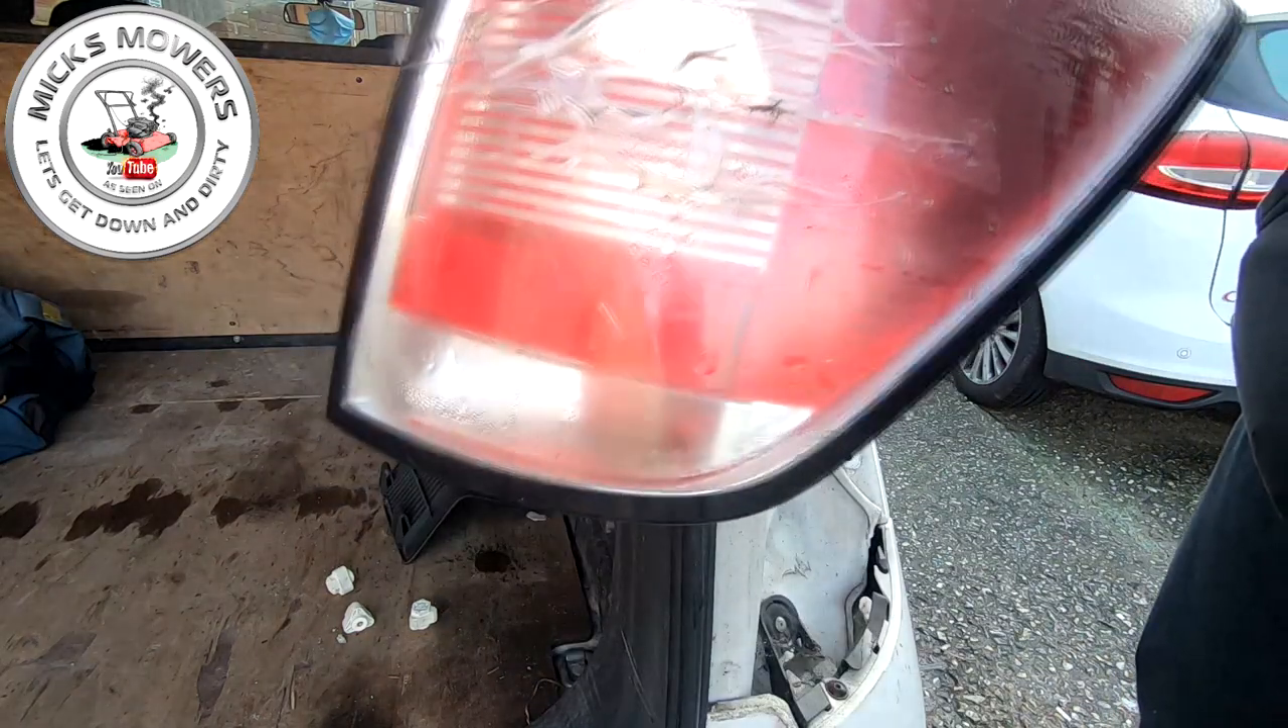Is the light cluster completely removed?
Yes.